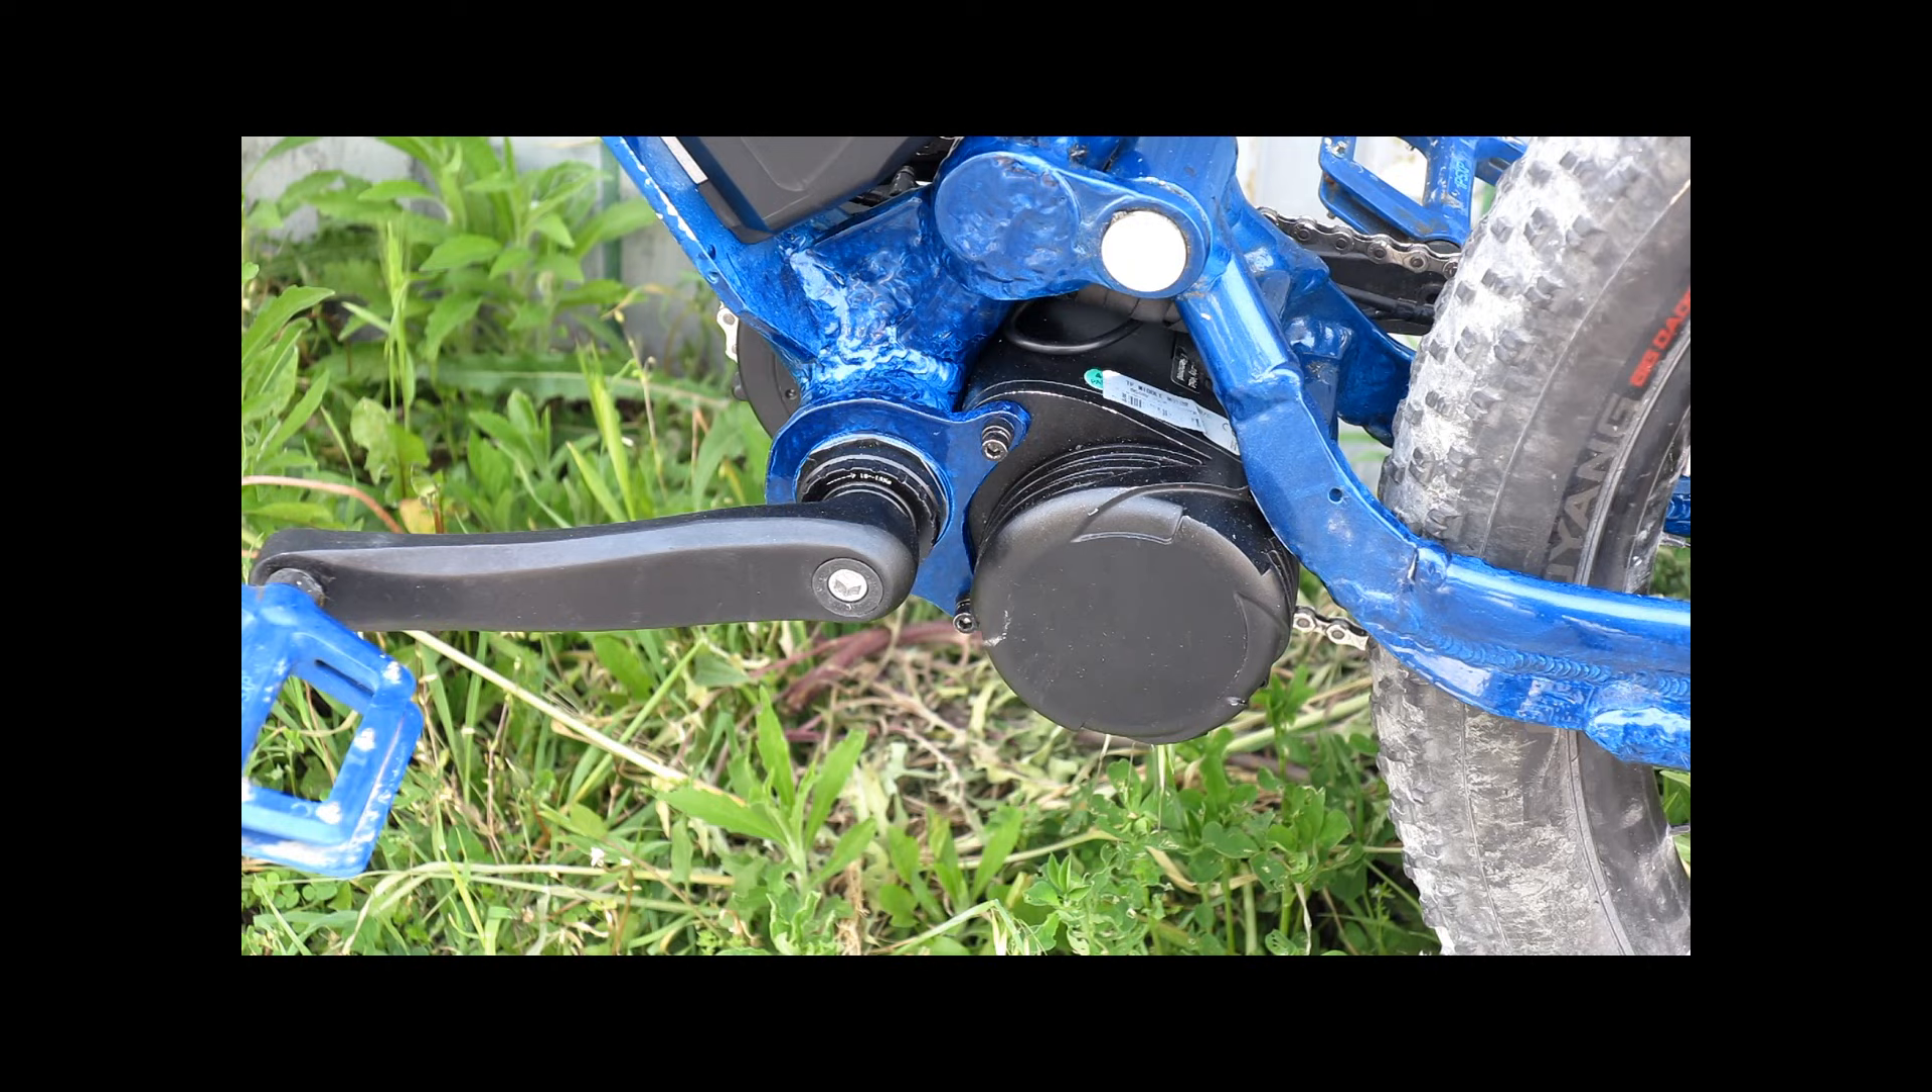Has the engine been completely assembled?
Yes.